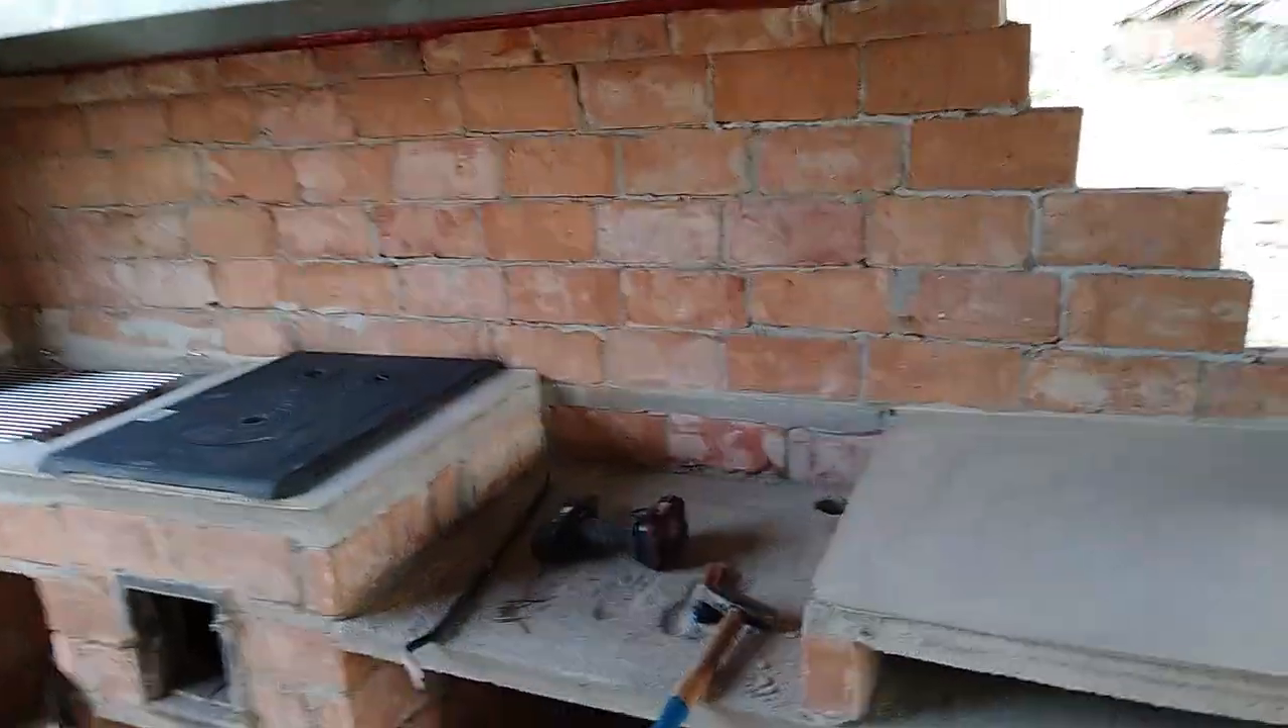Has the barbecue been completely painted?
No.